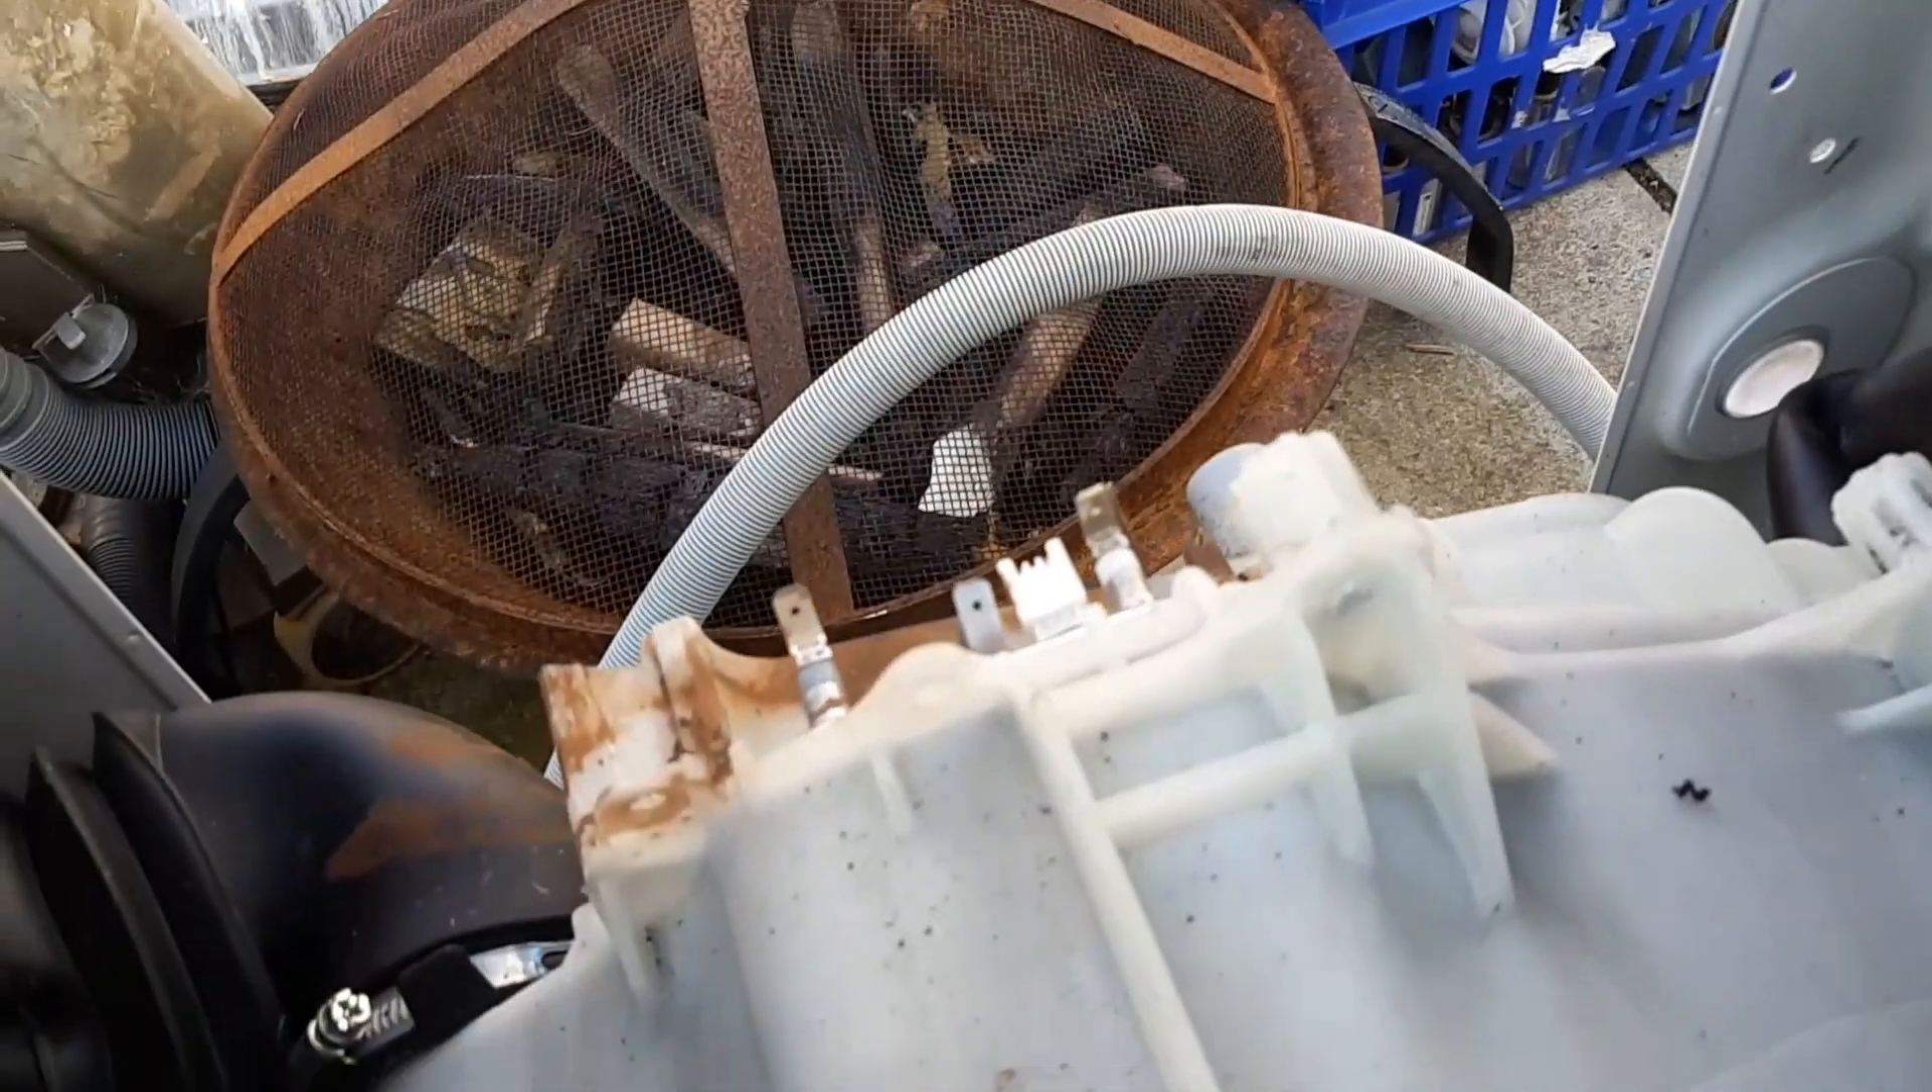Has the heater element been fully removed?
No.